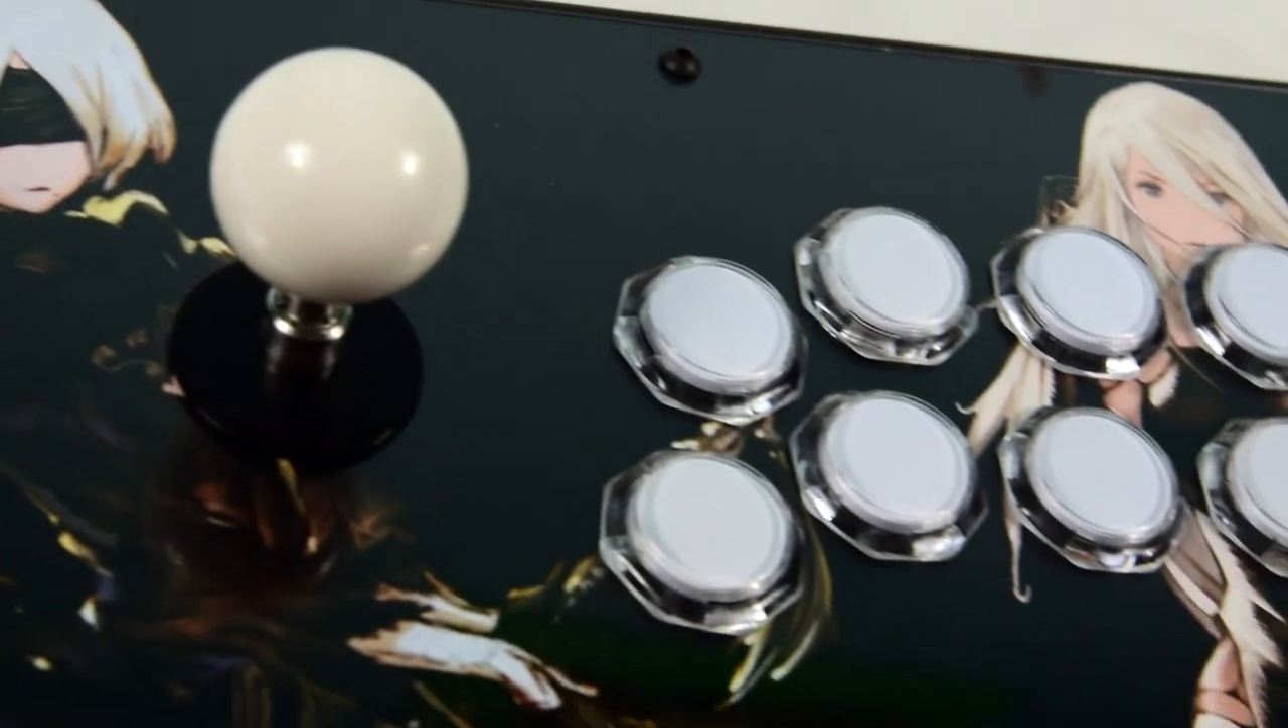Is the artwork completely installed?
Yes.